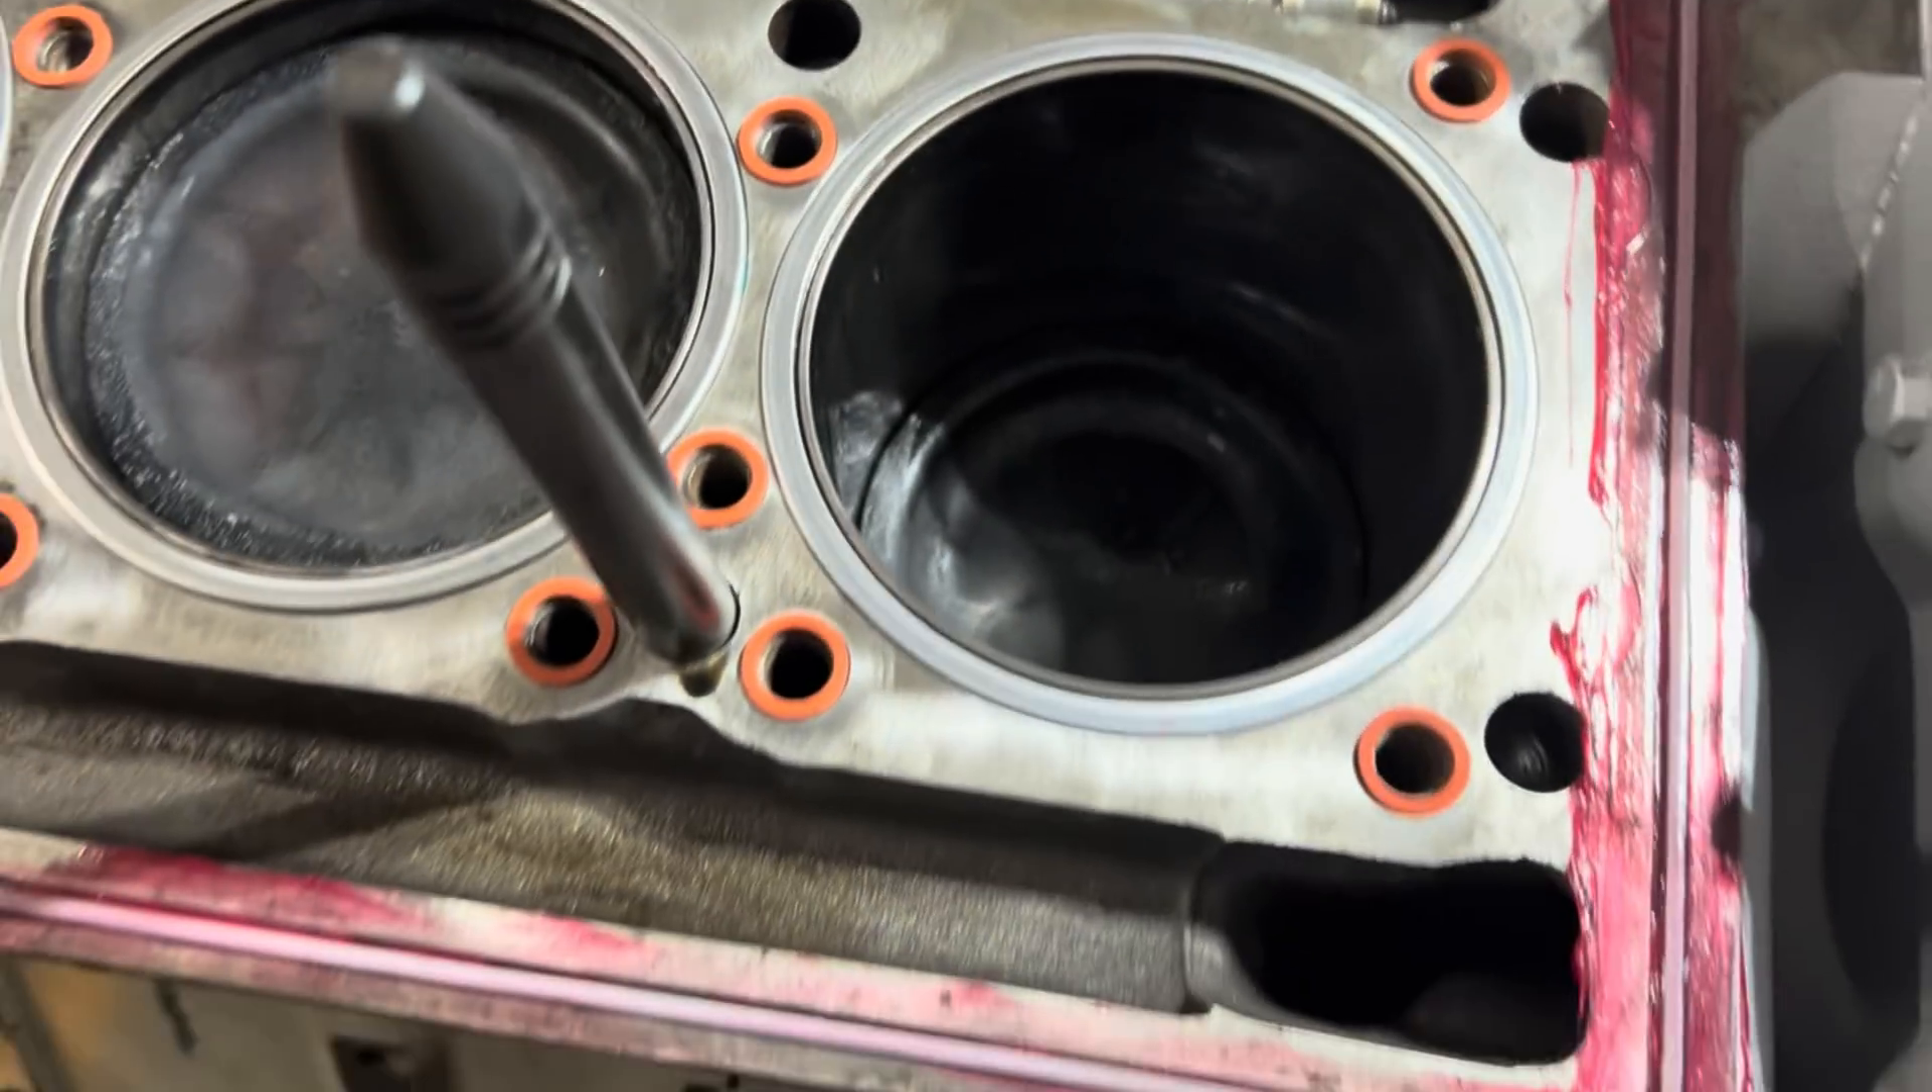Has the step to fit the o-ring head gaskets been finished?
Yes.